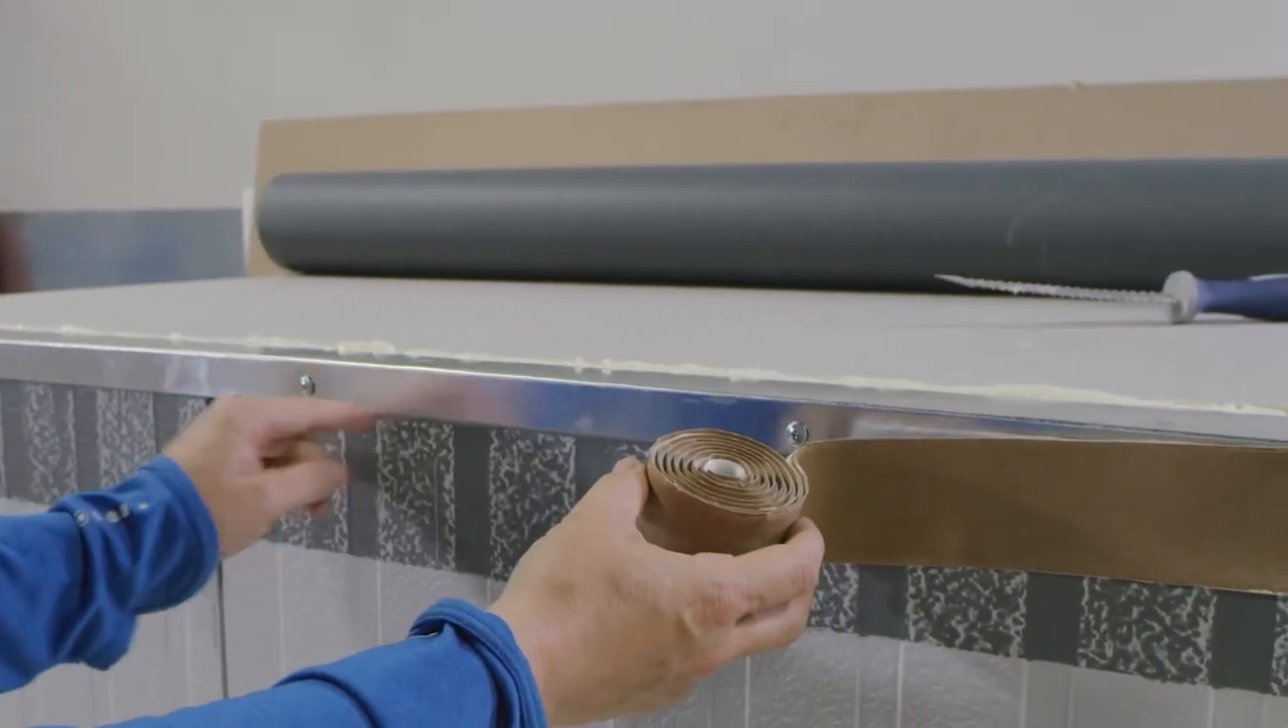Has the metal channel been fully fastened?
Yes.